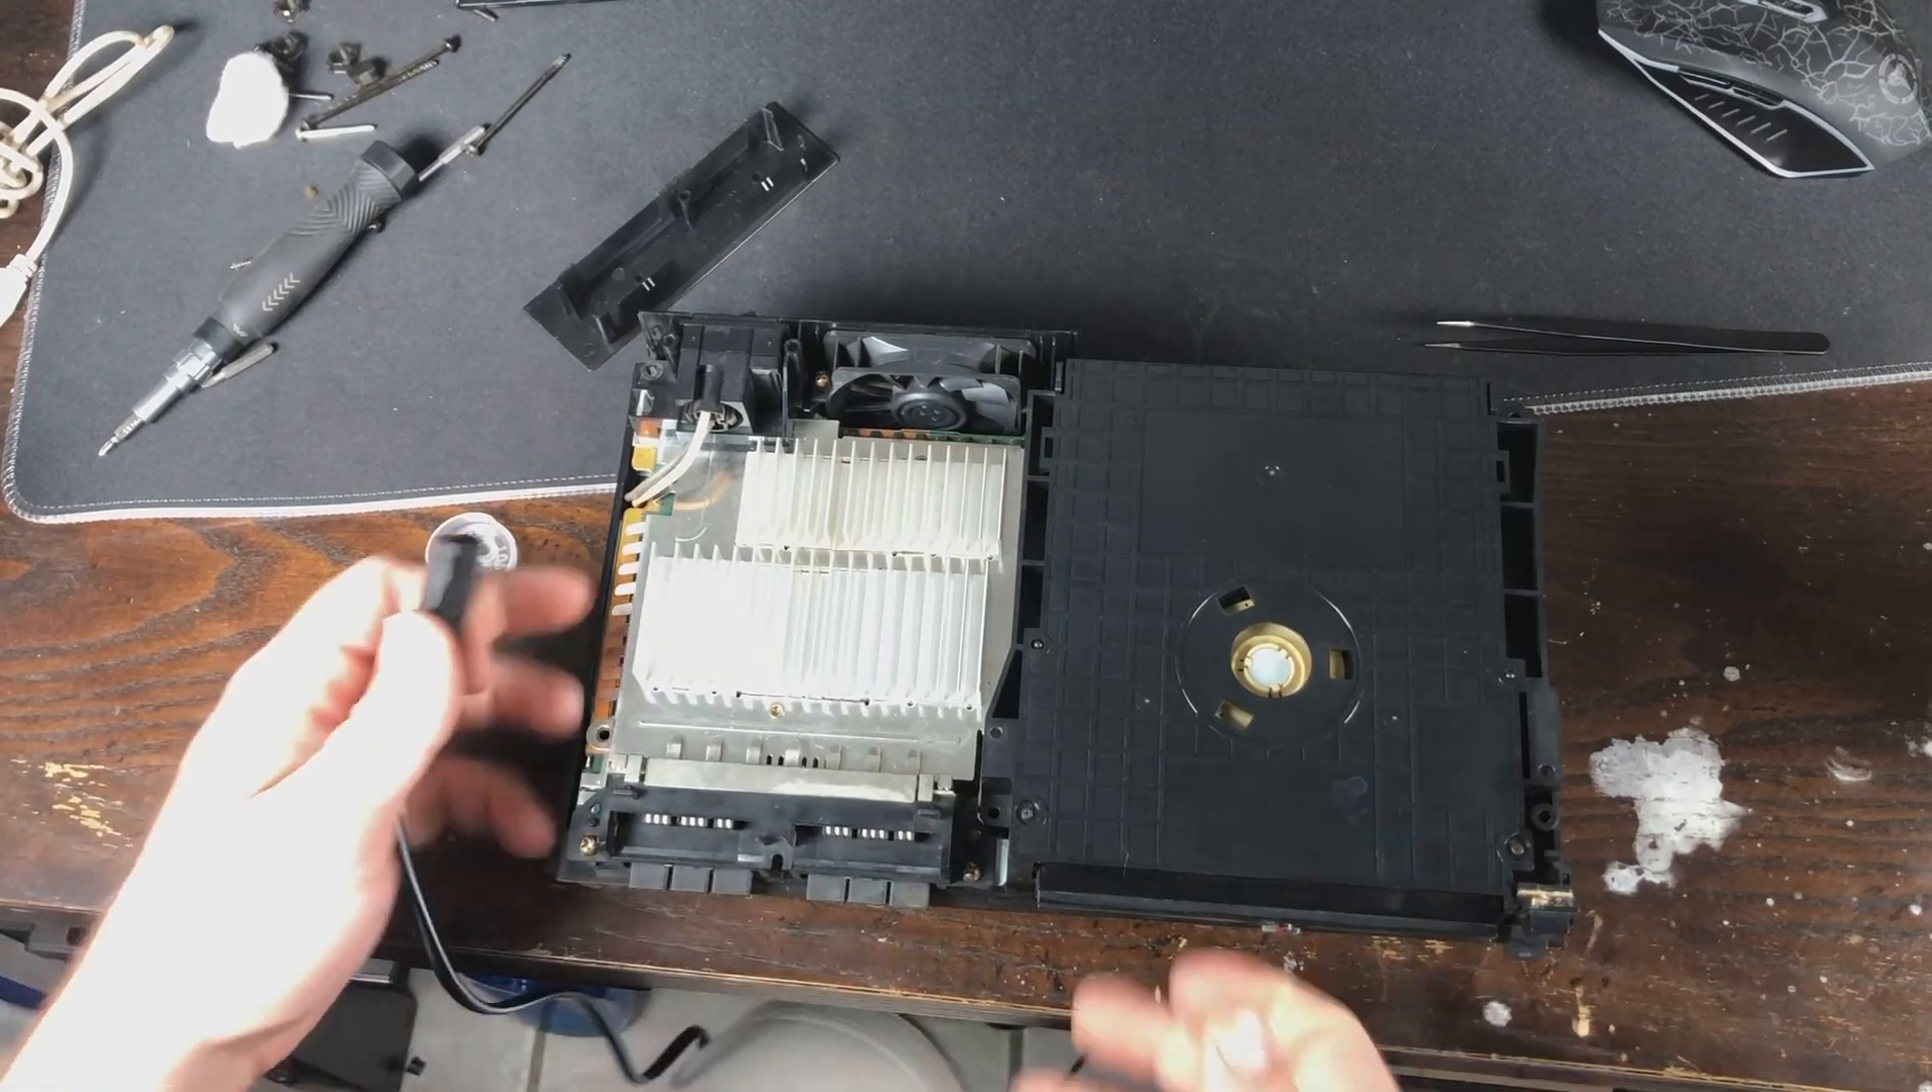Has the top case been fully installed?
No.